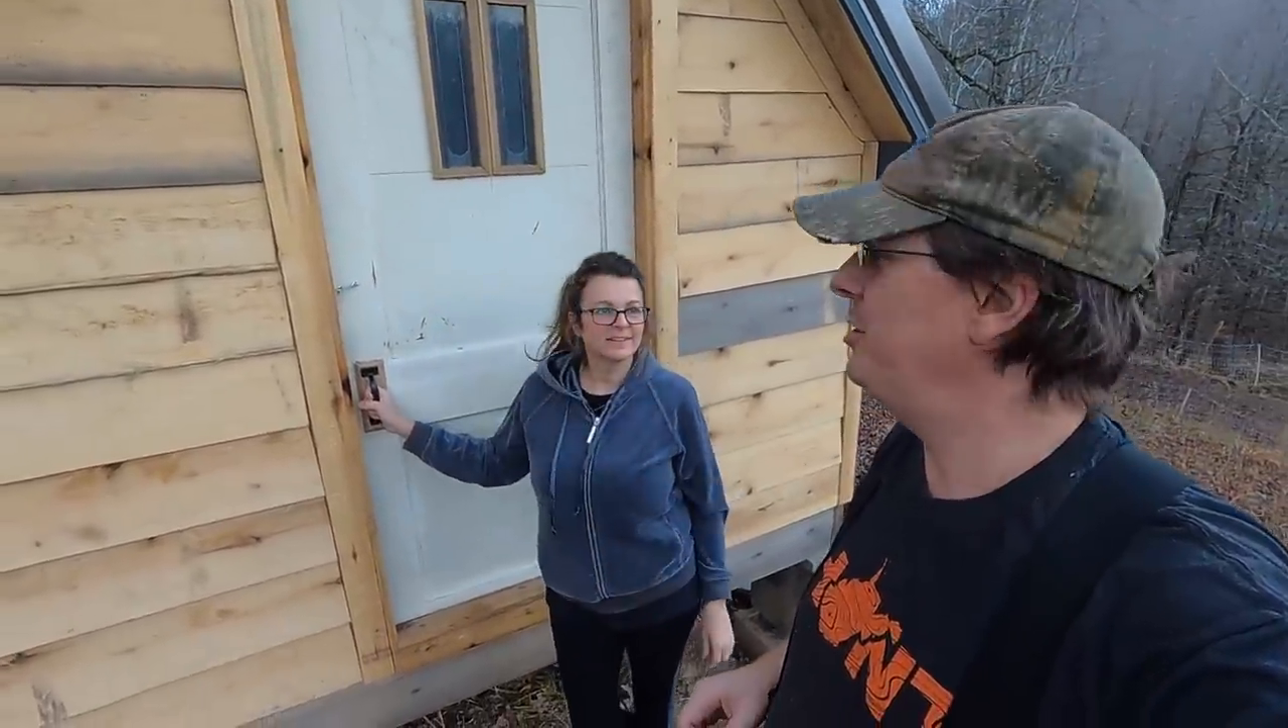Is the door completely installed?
Yes.